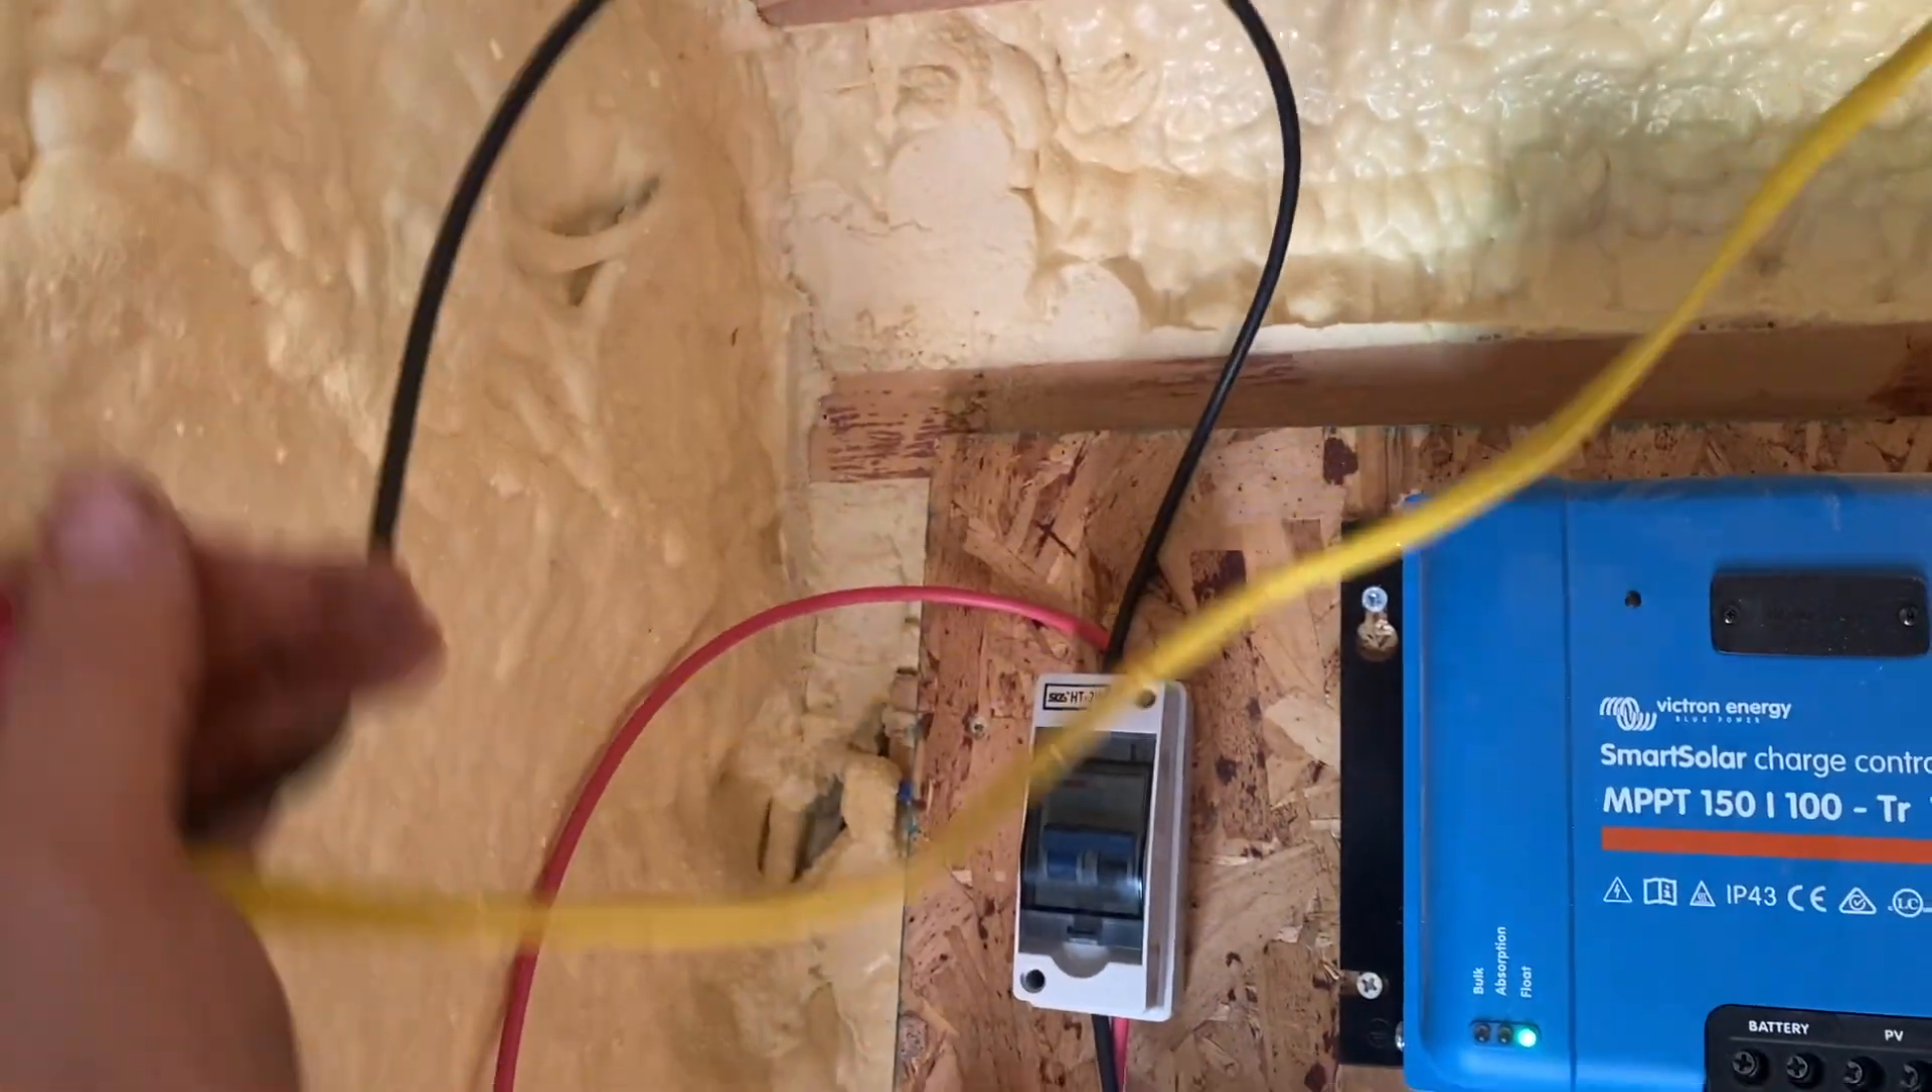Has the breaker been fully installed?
Yes.